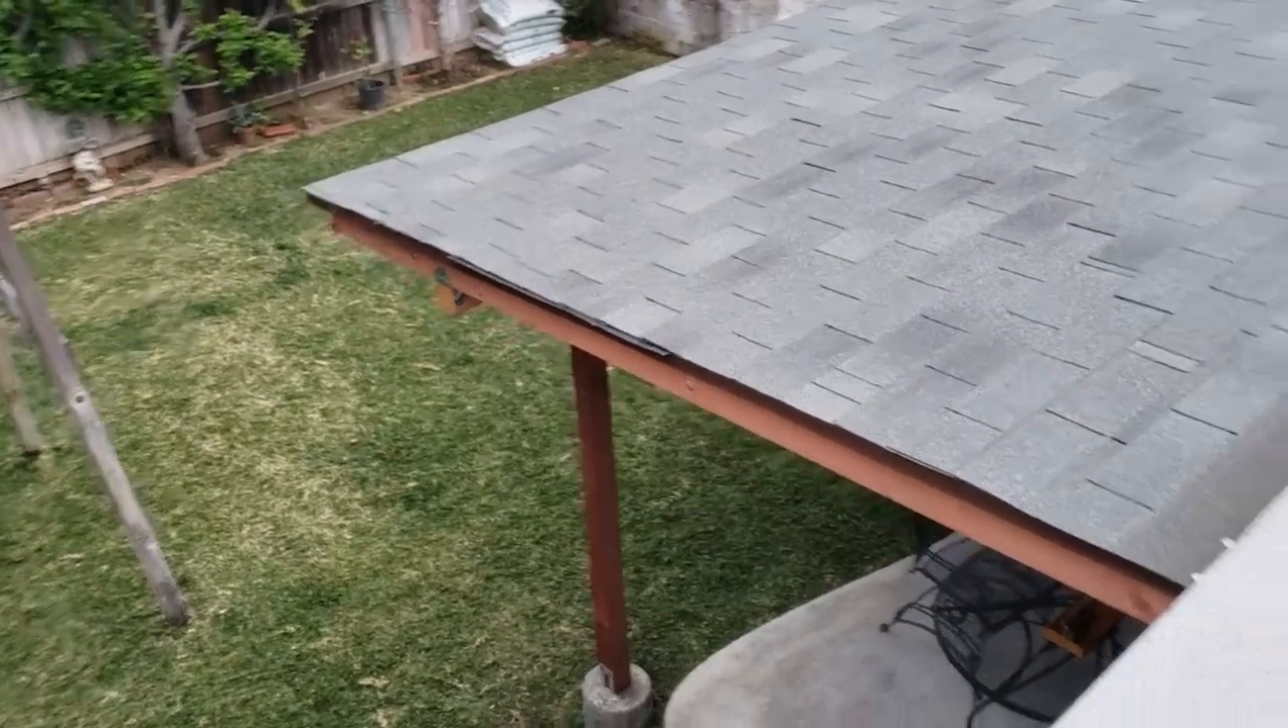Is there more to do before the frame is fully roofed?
No.